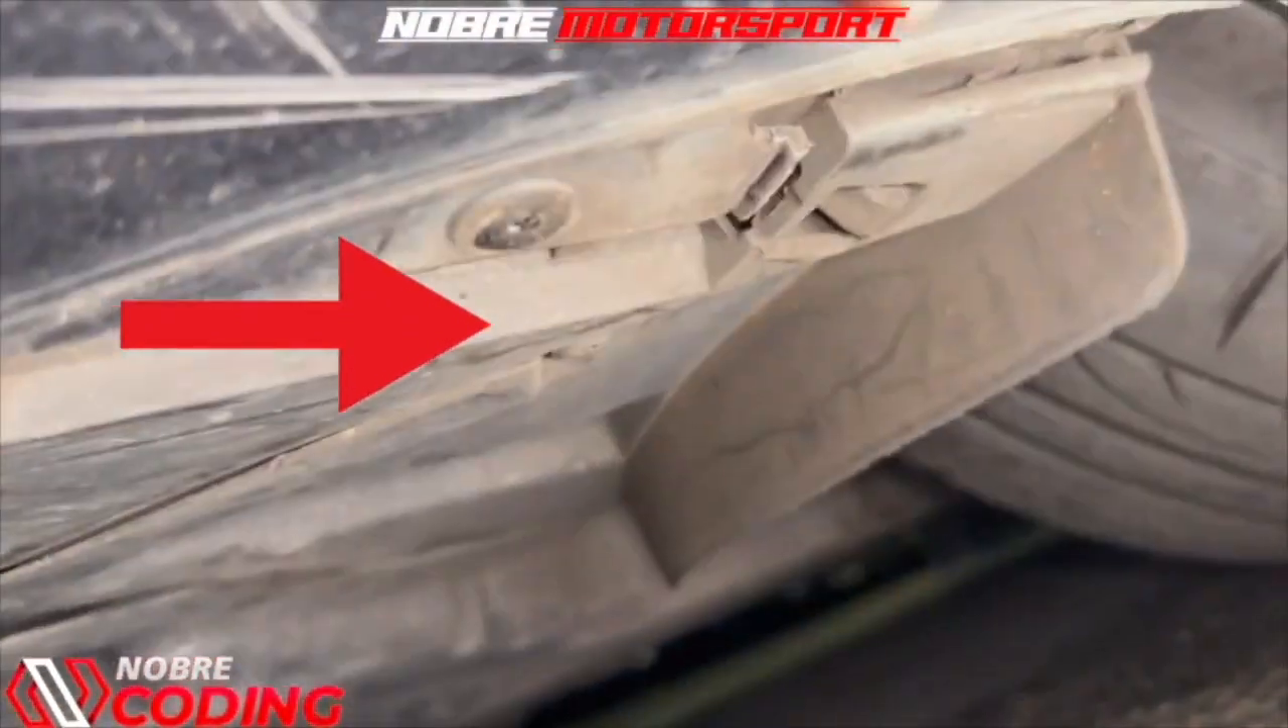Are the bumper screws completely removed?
No.